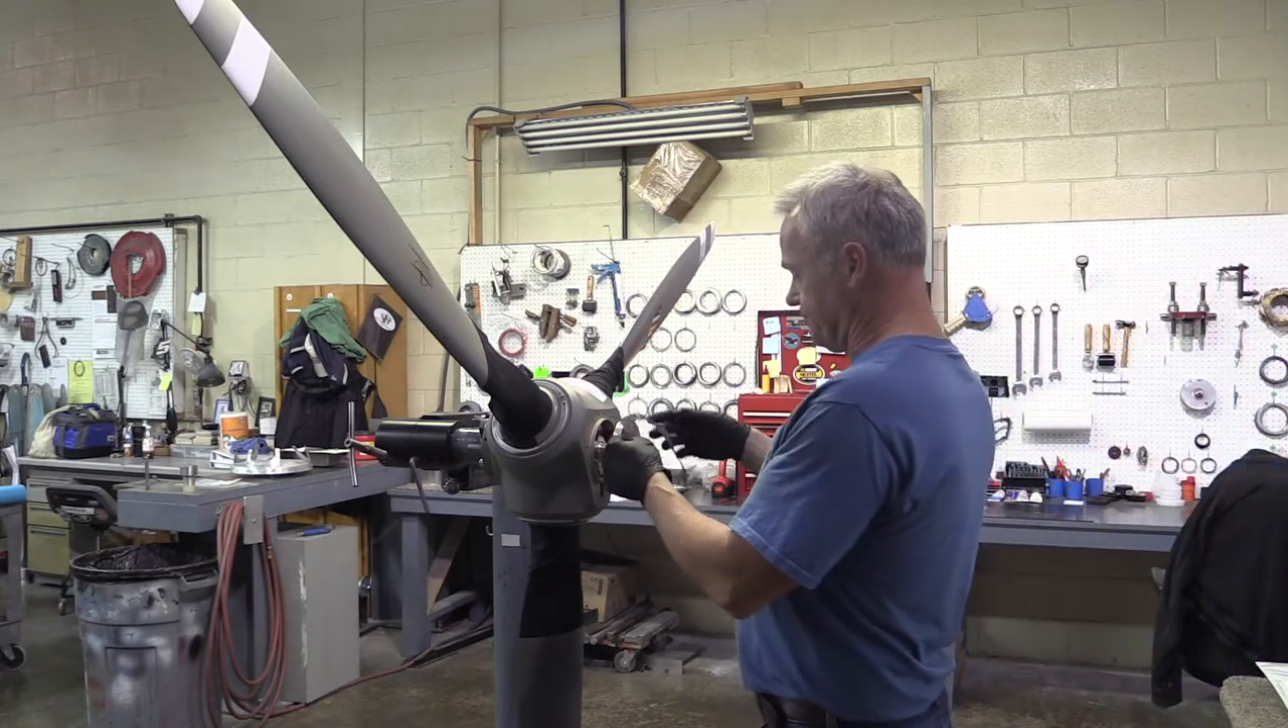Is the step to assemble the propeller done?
No.